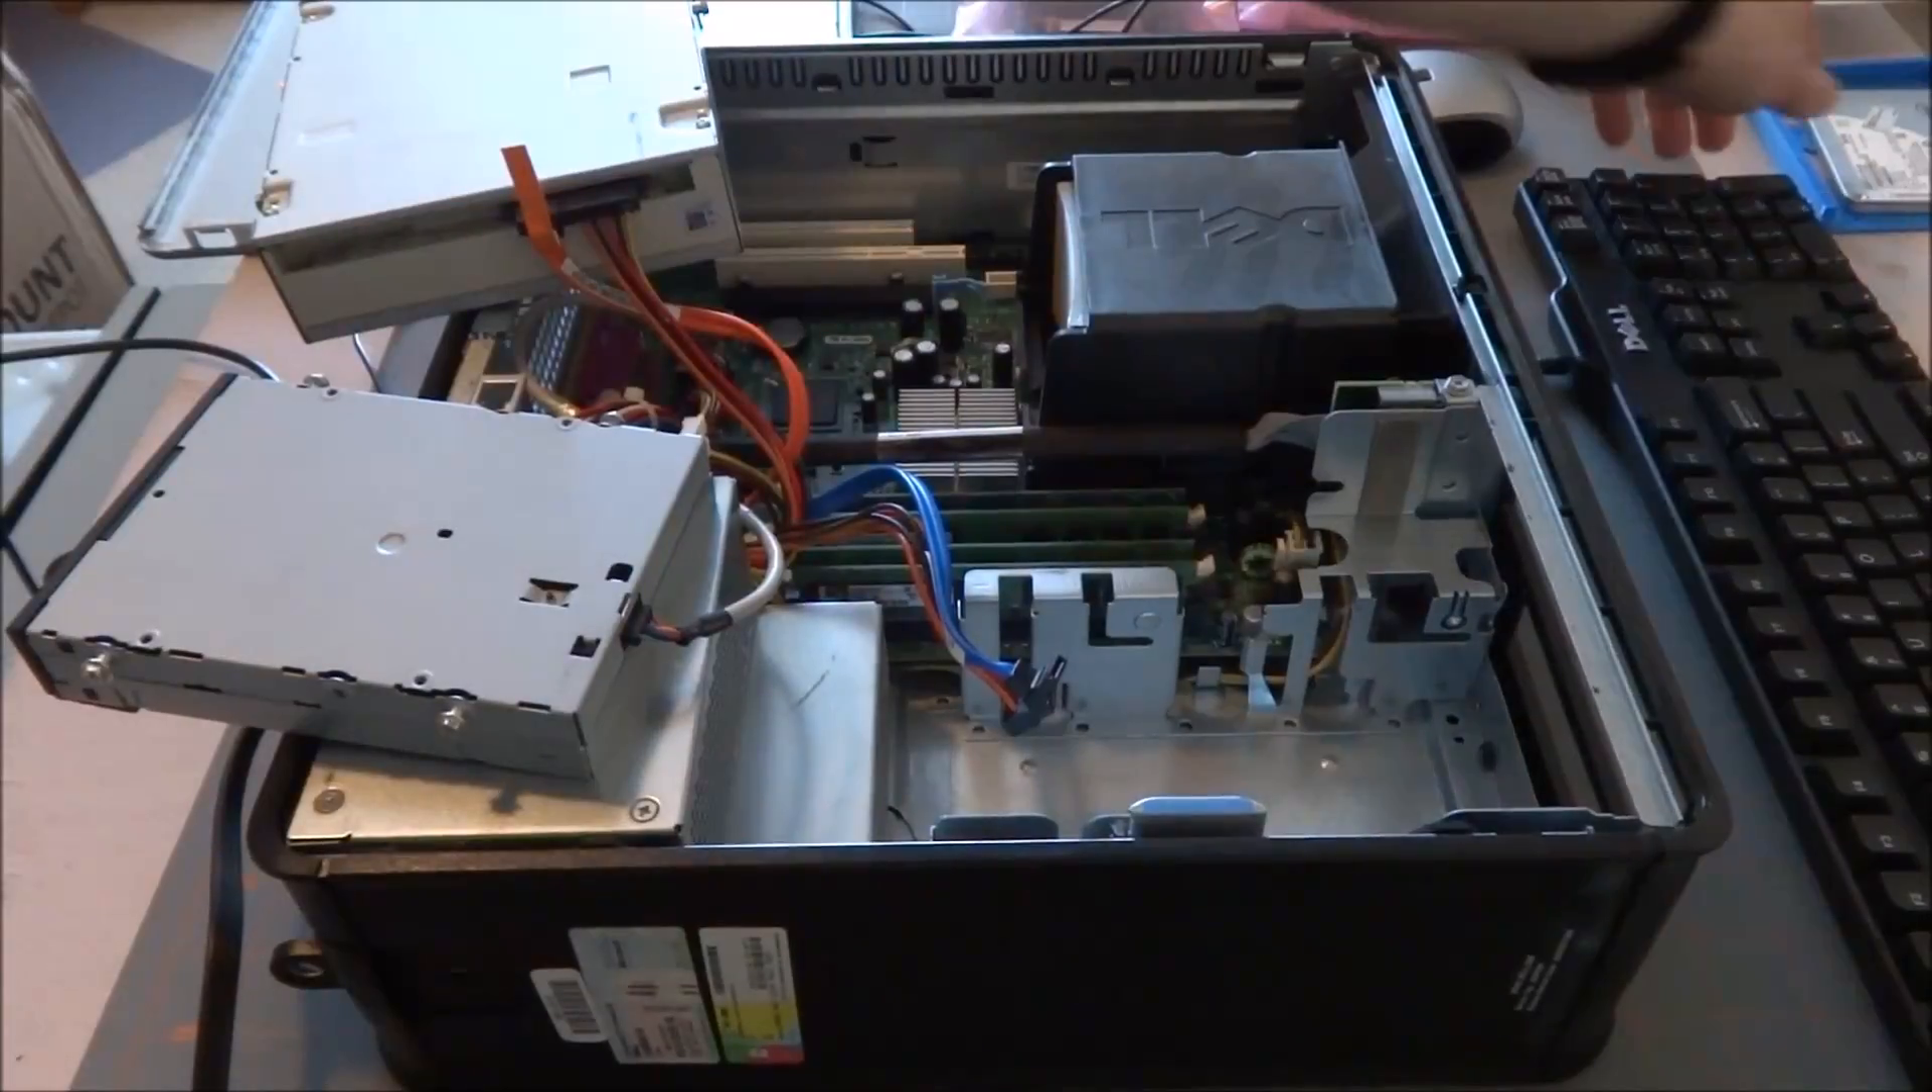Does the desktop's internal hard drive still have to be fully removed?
No.